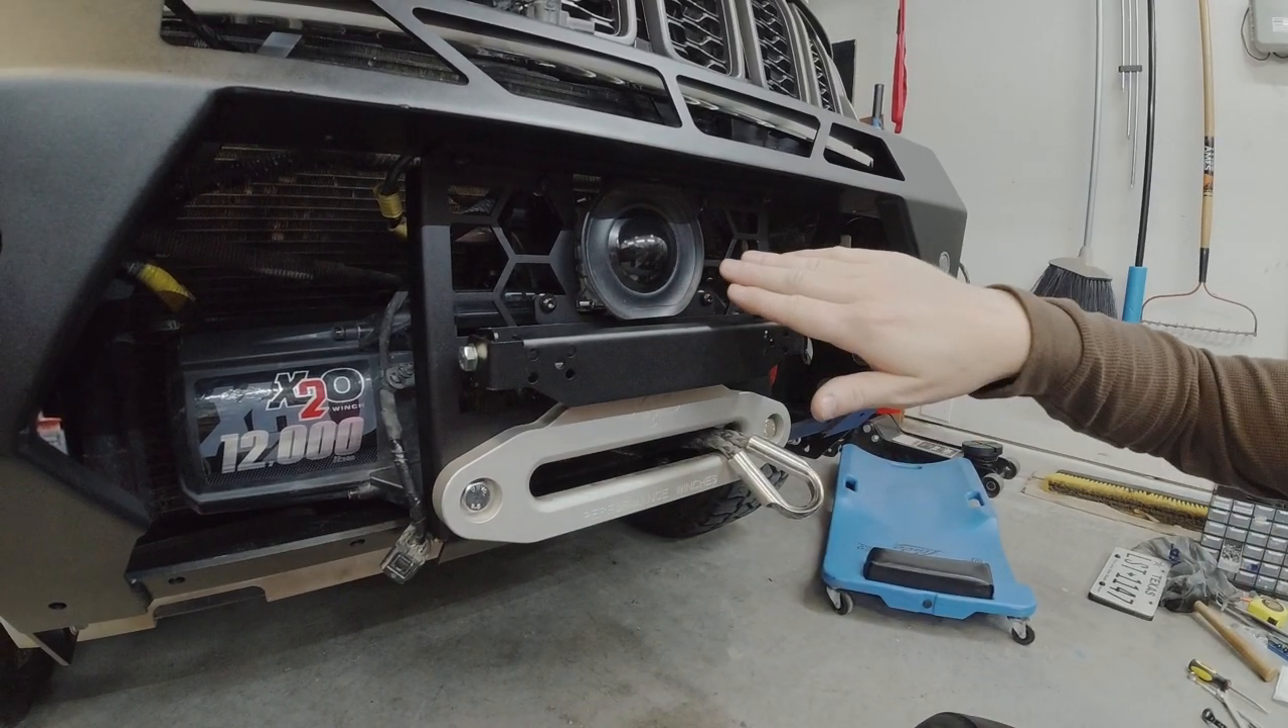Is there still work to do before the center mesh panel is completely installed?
No.